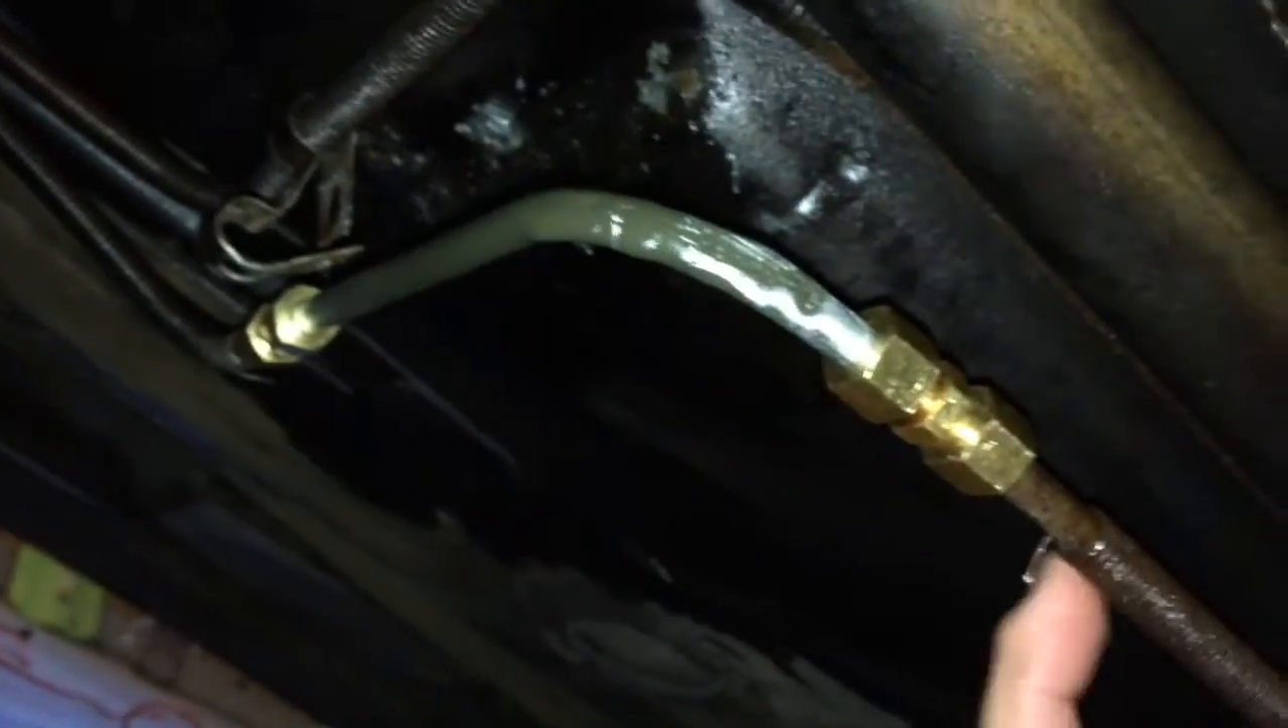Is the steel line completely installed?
Yes.